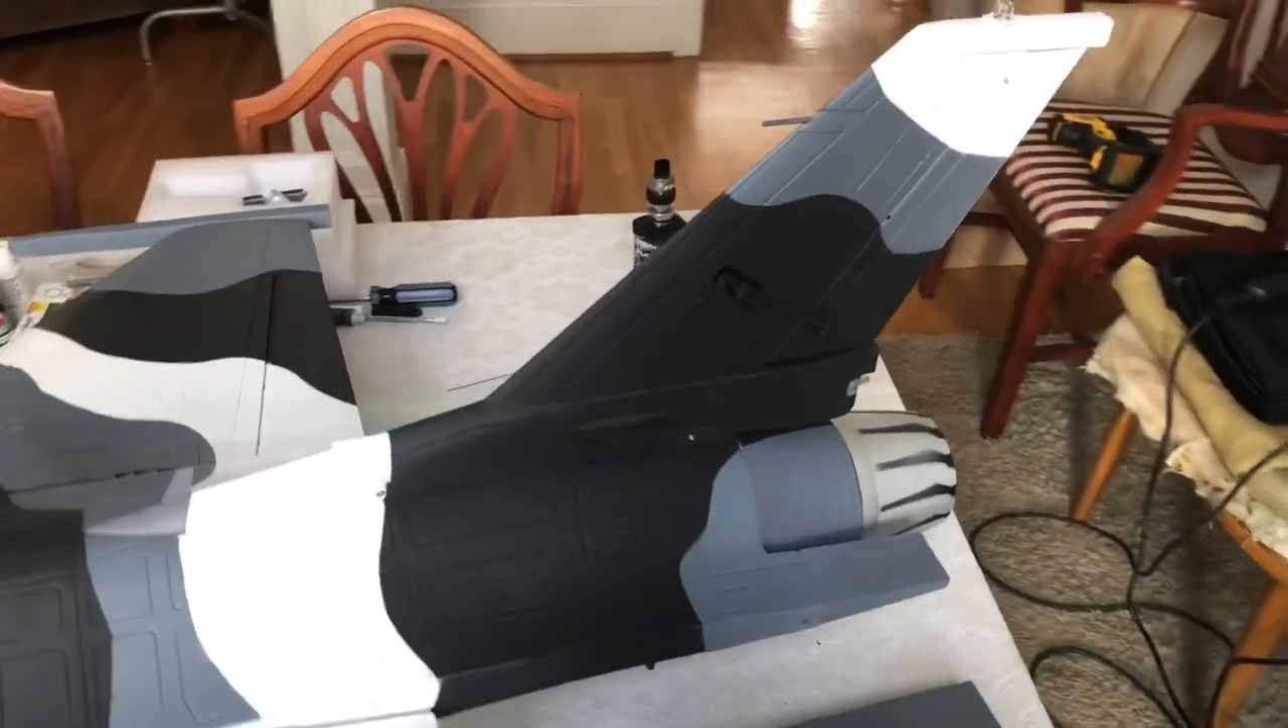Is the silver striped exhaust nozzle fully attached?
Yes.